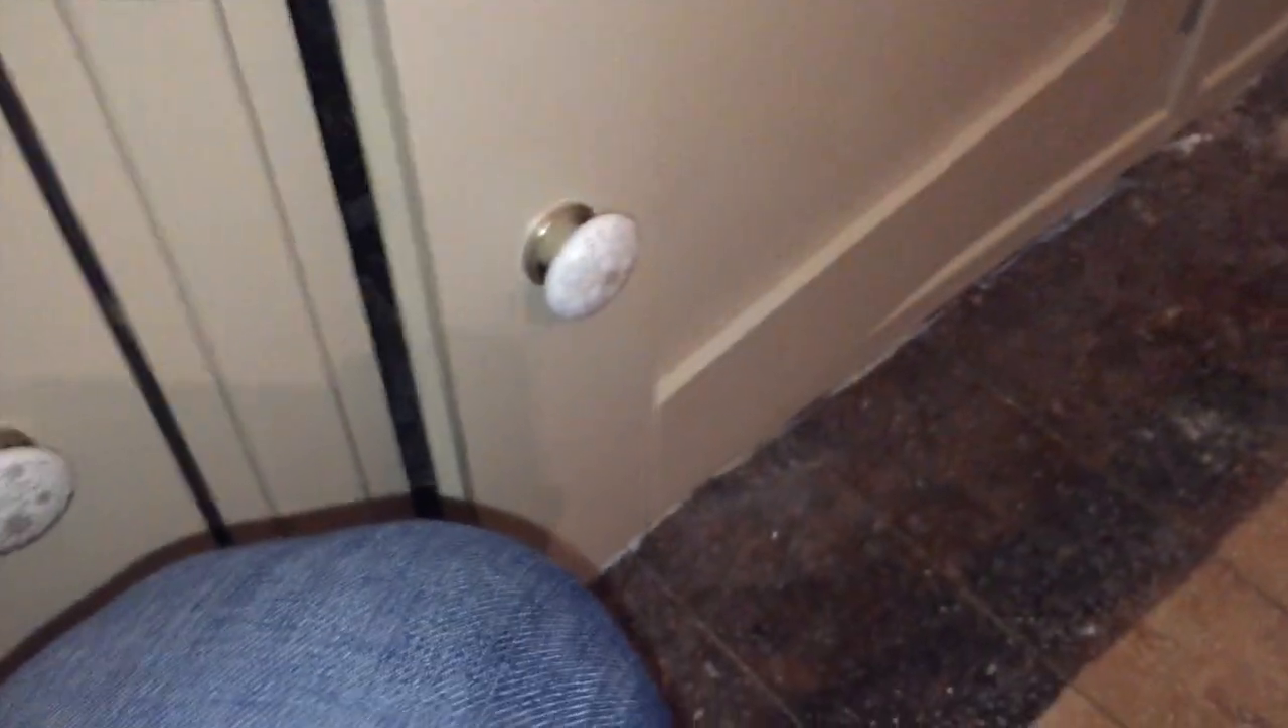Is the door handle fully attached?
Yes.